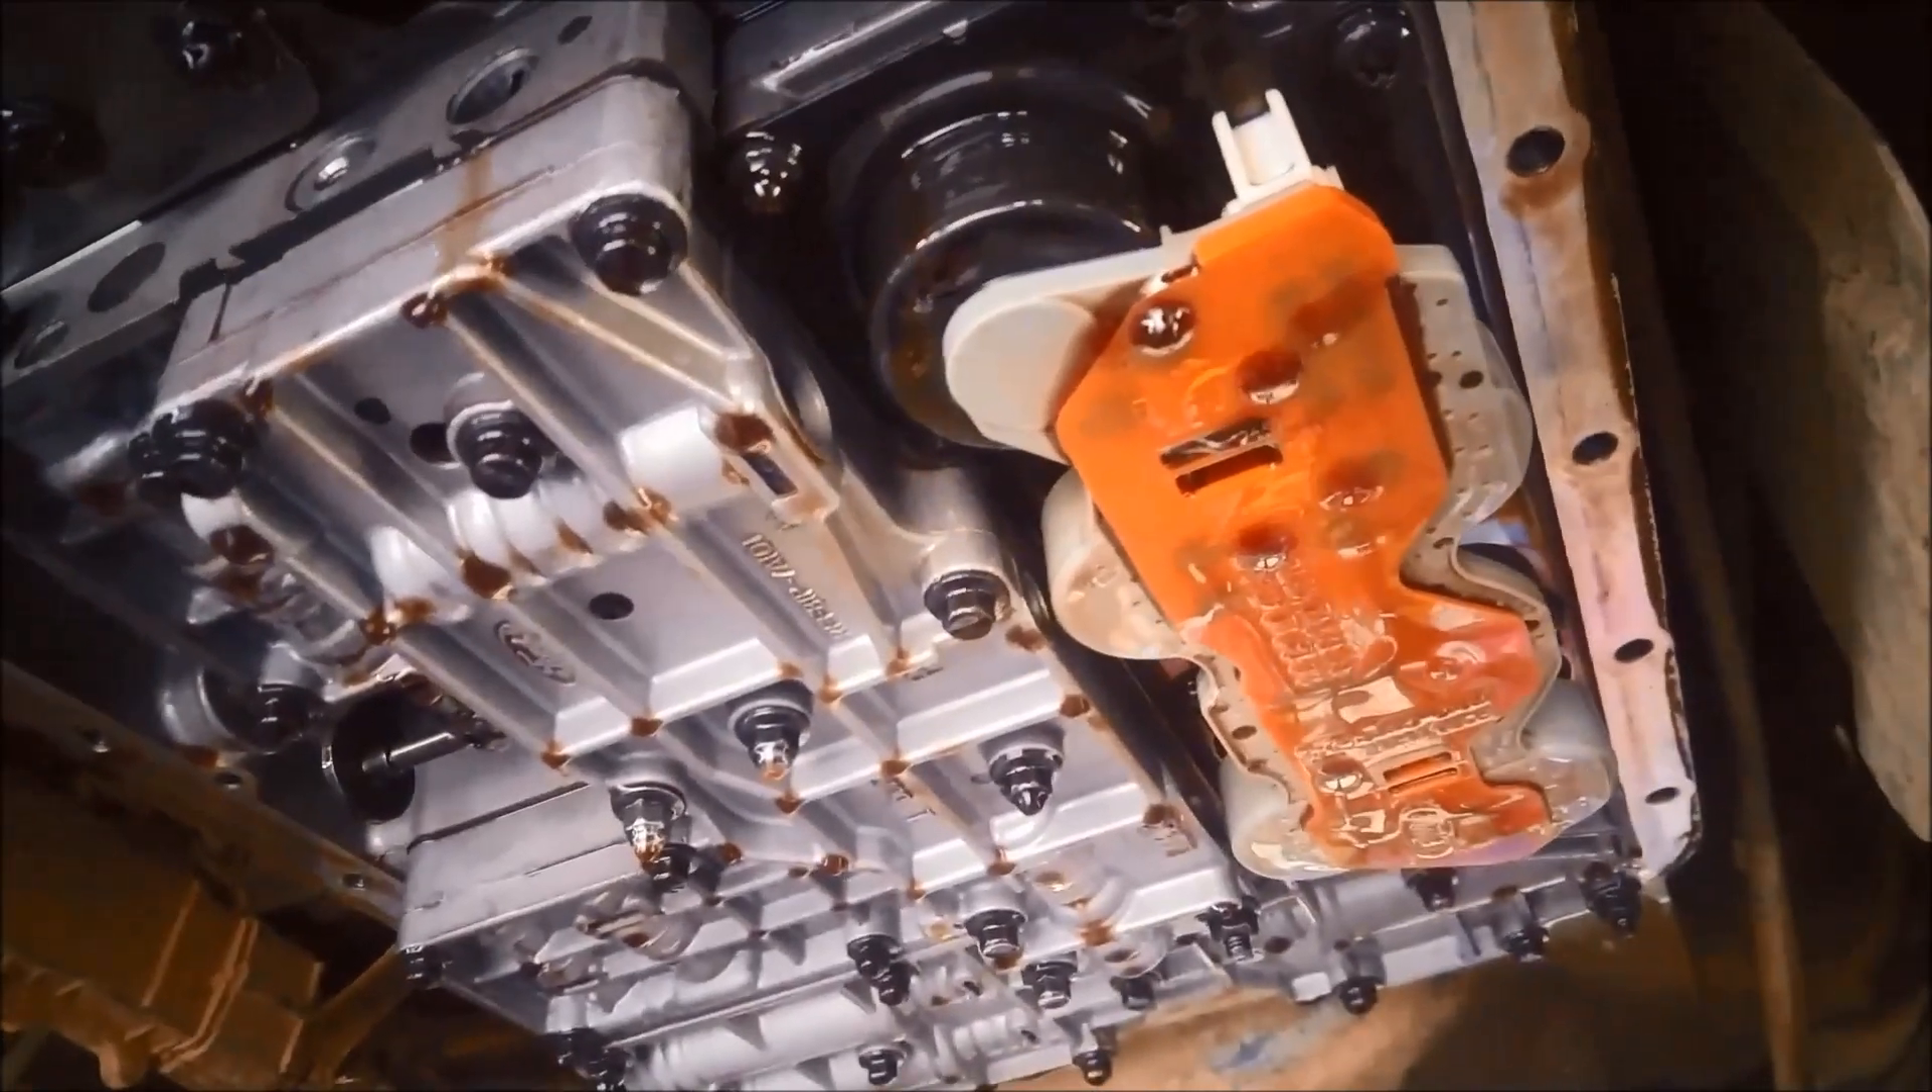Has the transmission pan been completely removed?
Yes.